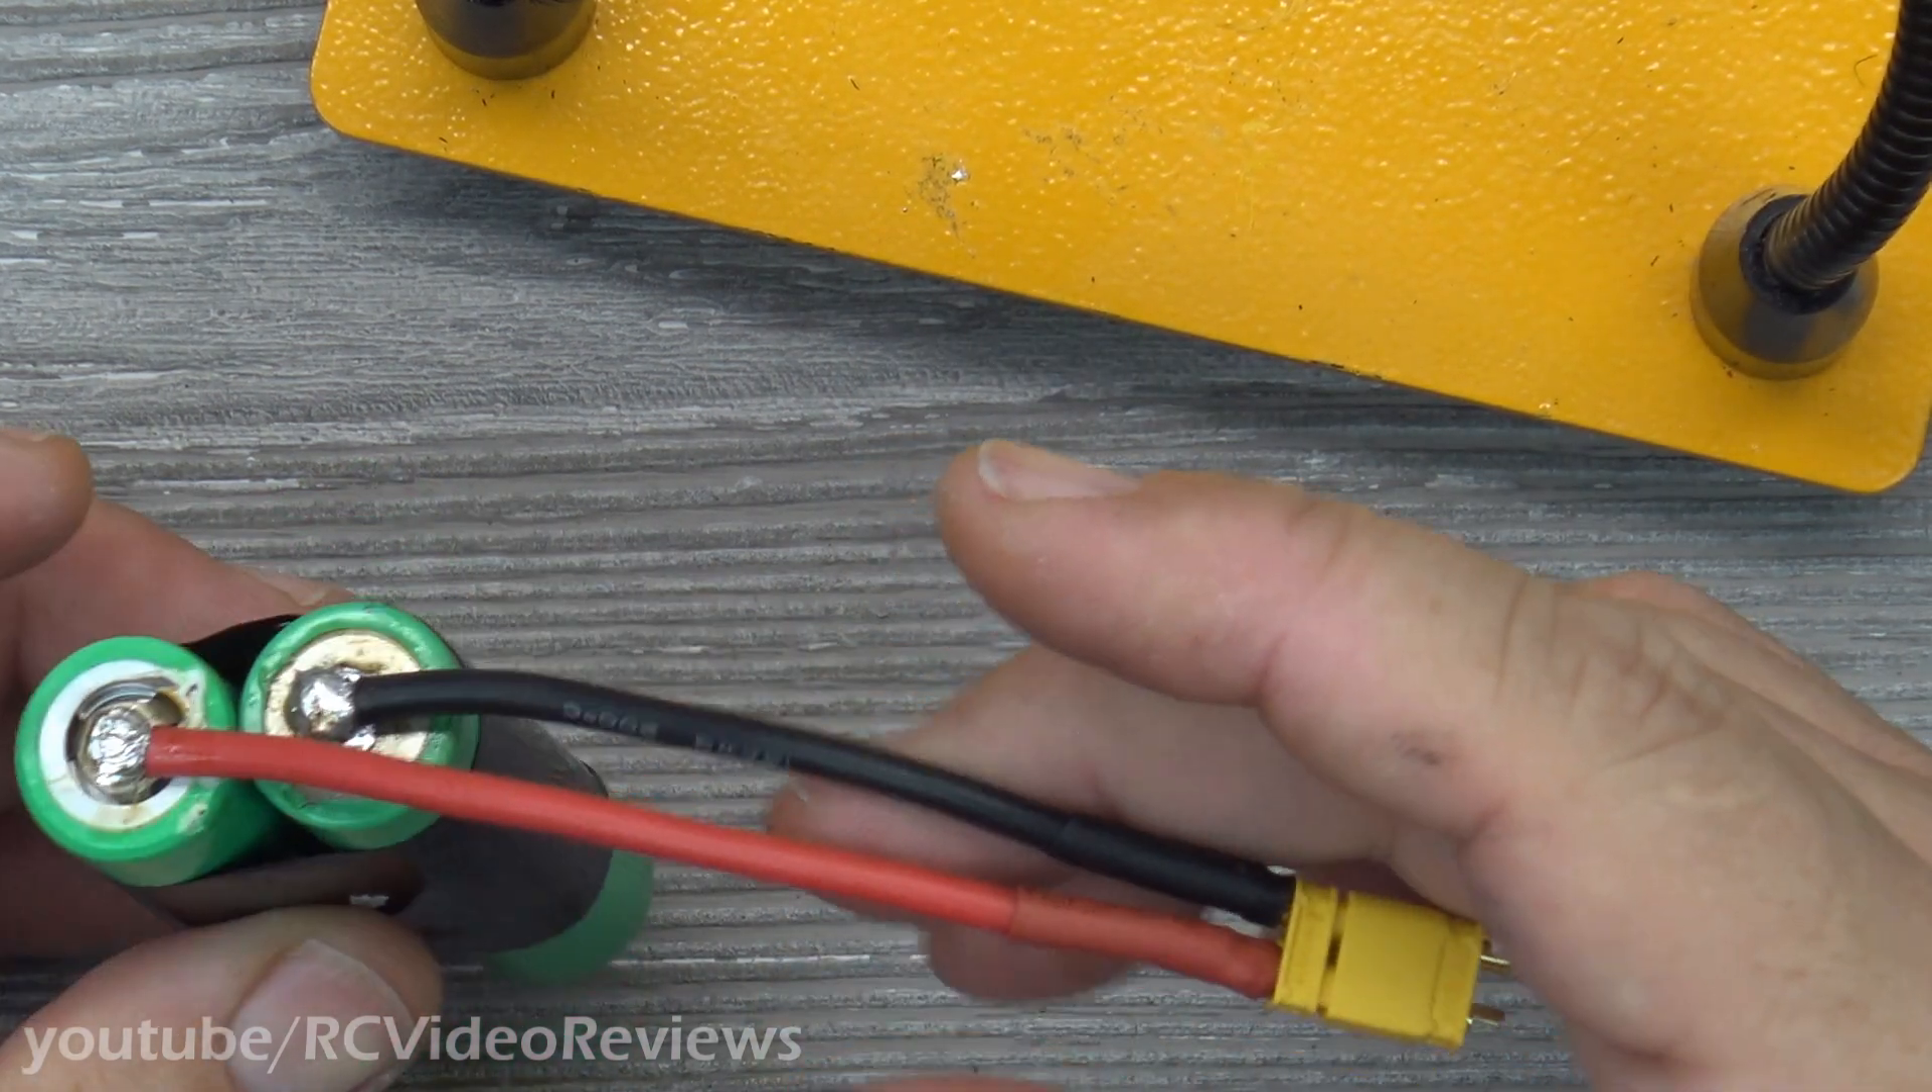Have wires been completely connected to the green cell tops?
Yes.